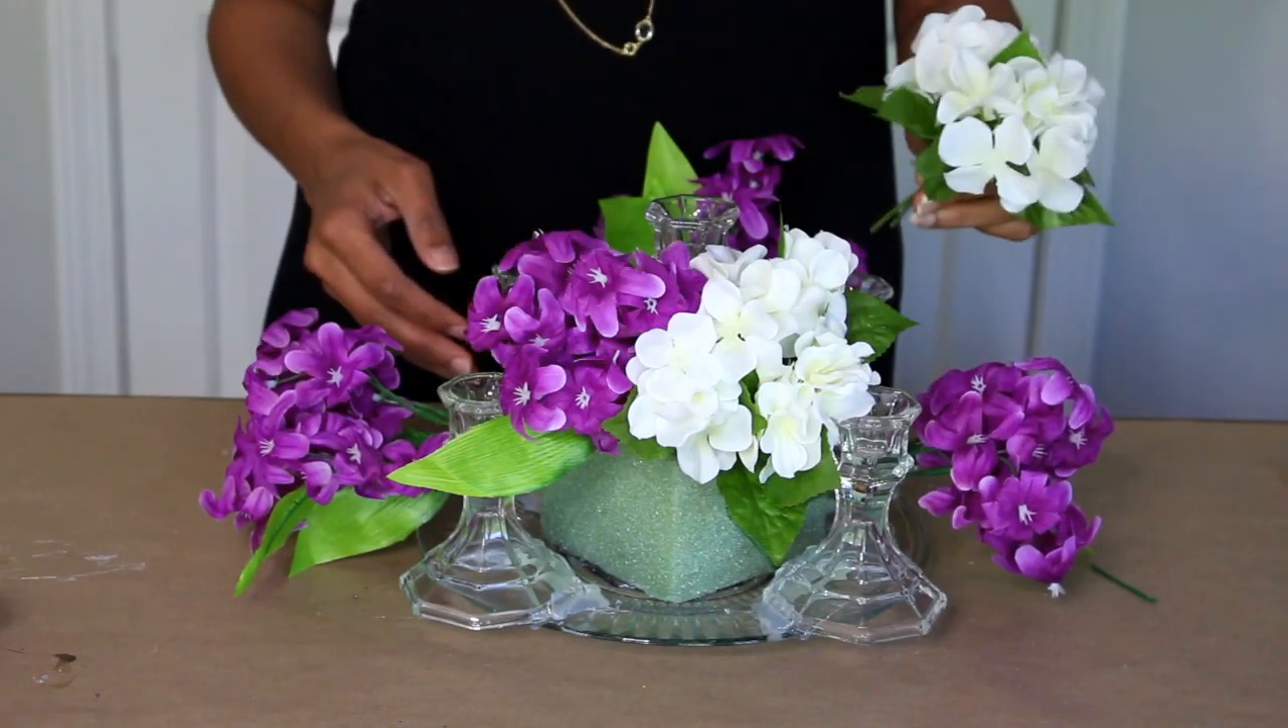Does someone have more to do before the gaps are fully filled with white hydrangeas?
Yes.